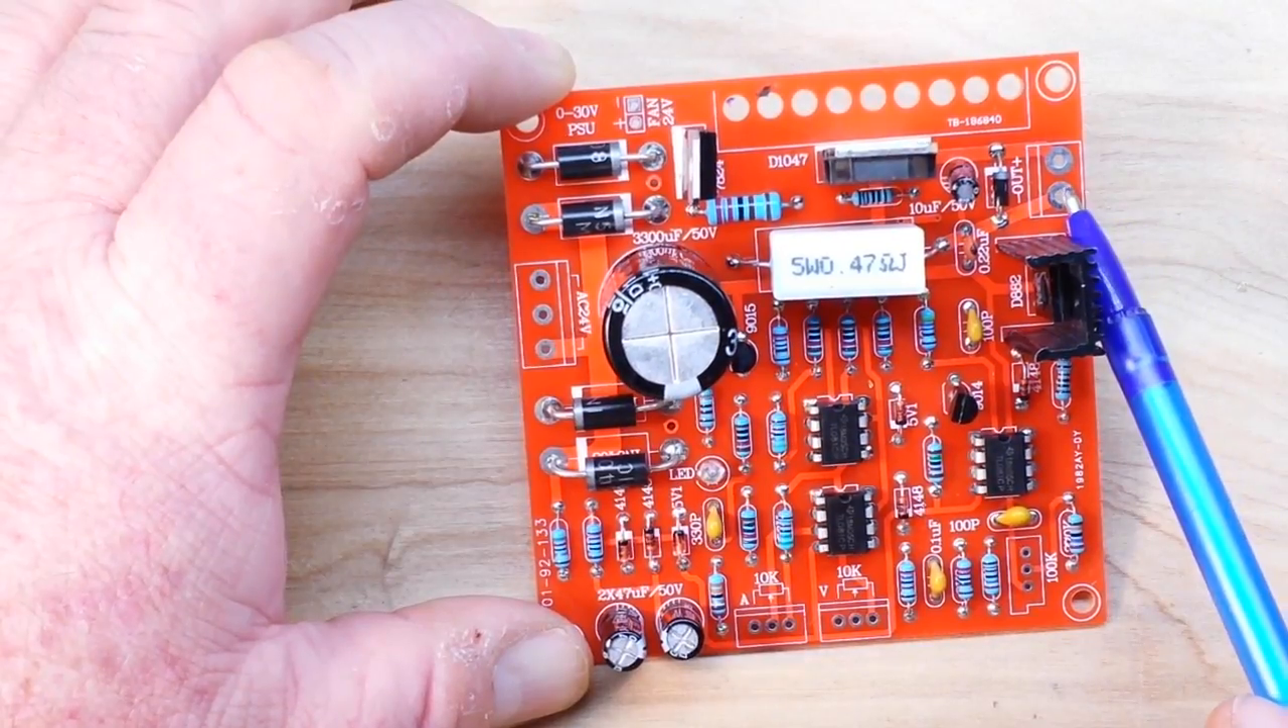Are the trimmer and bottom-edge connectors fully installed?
No.